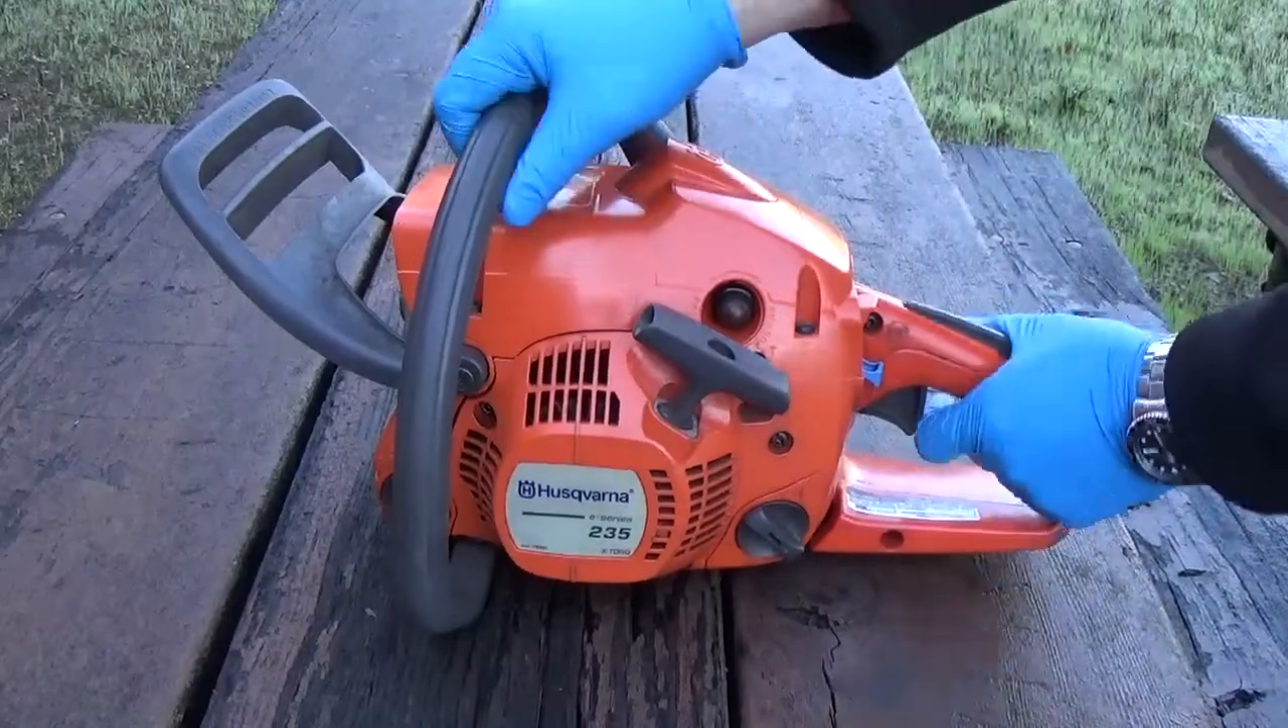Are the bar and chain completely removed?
Yes.